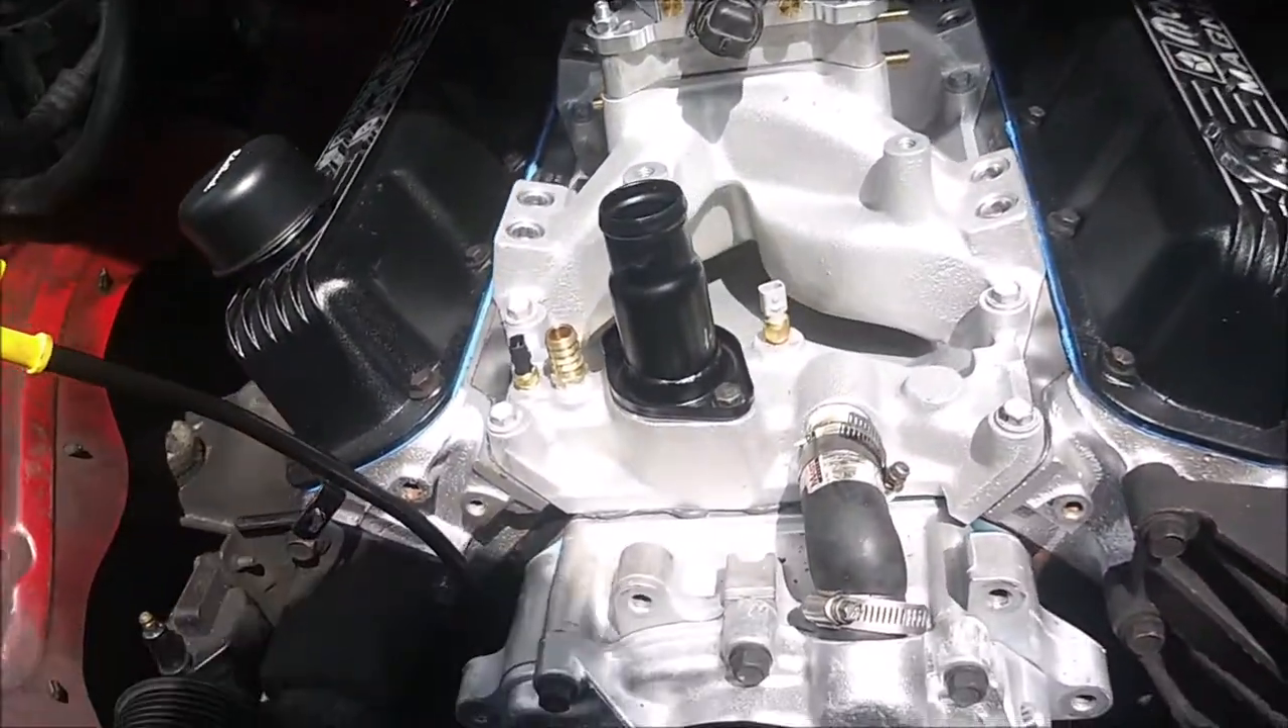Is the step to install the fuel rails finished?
No.